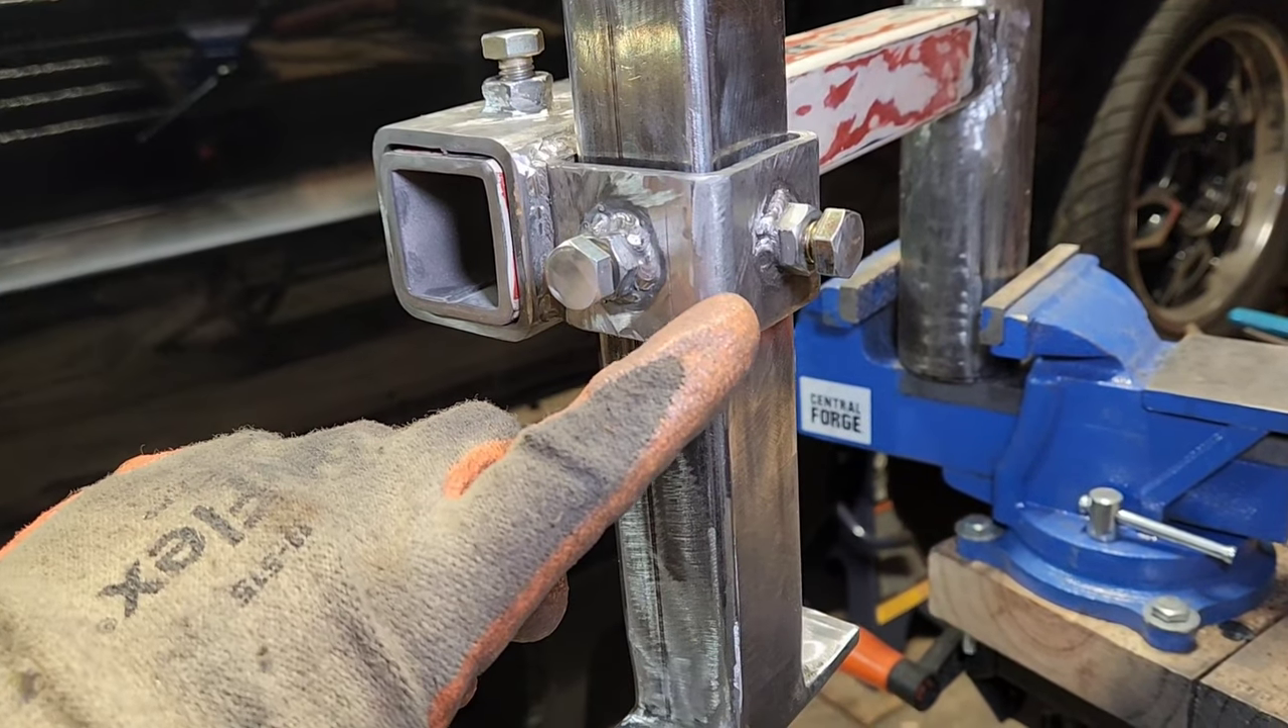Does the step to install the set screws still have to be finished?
No.